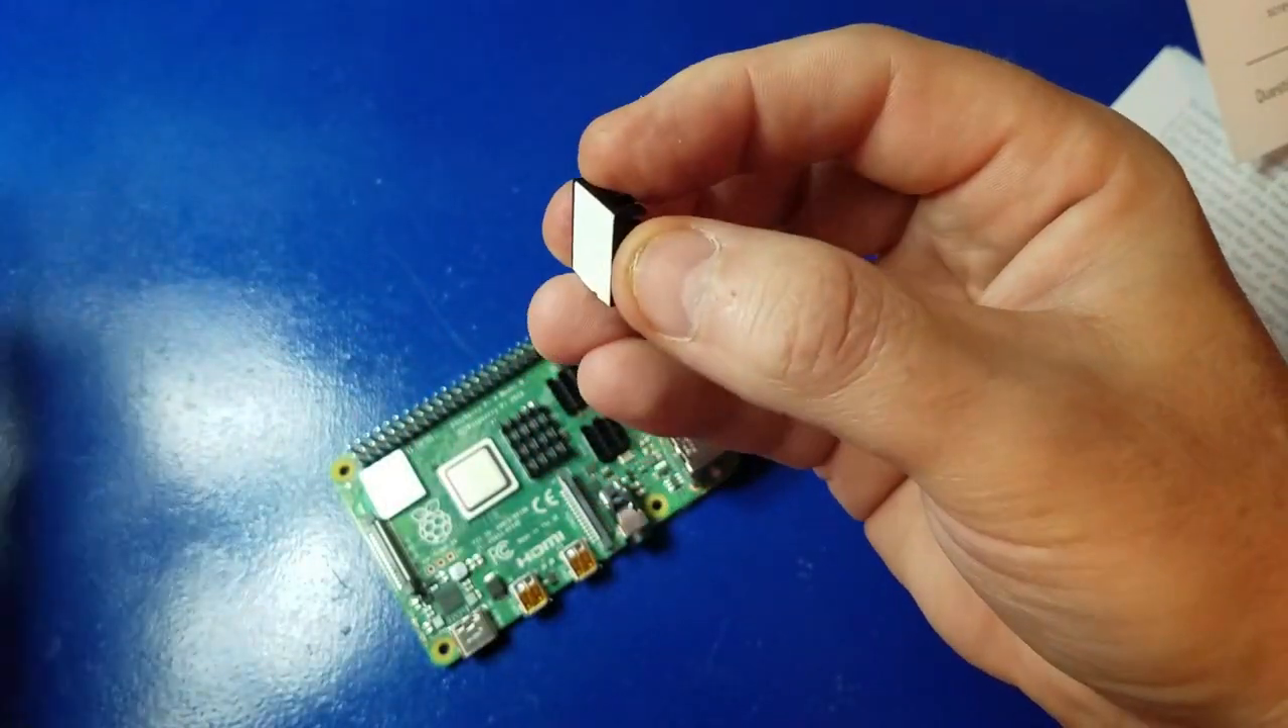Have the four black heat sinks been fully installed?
No.